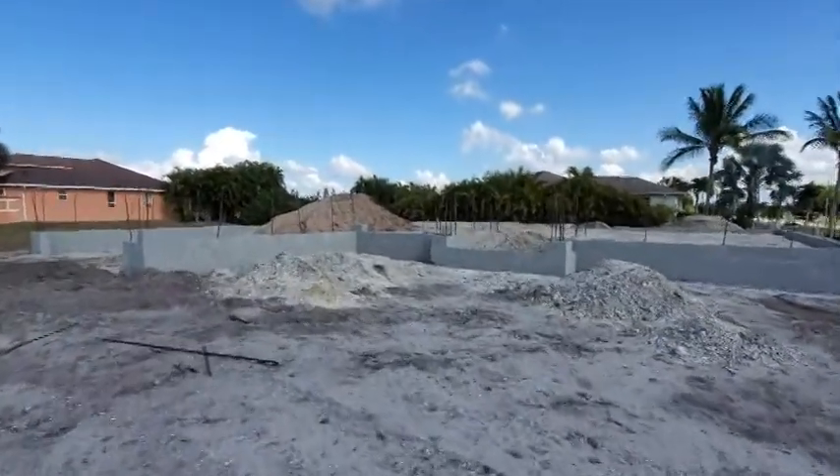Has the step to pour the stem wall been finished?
Yes.